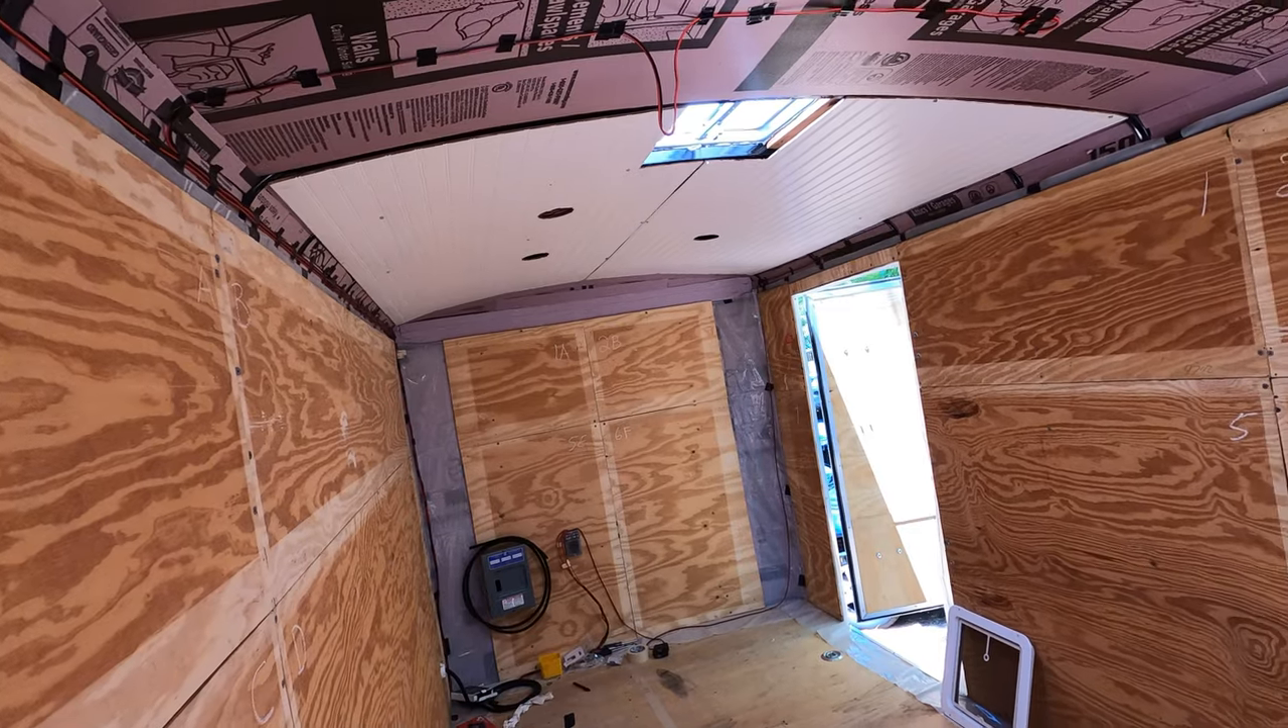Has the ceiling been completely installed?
No.